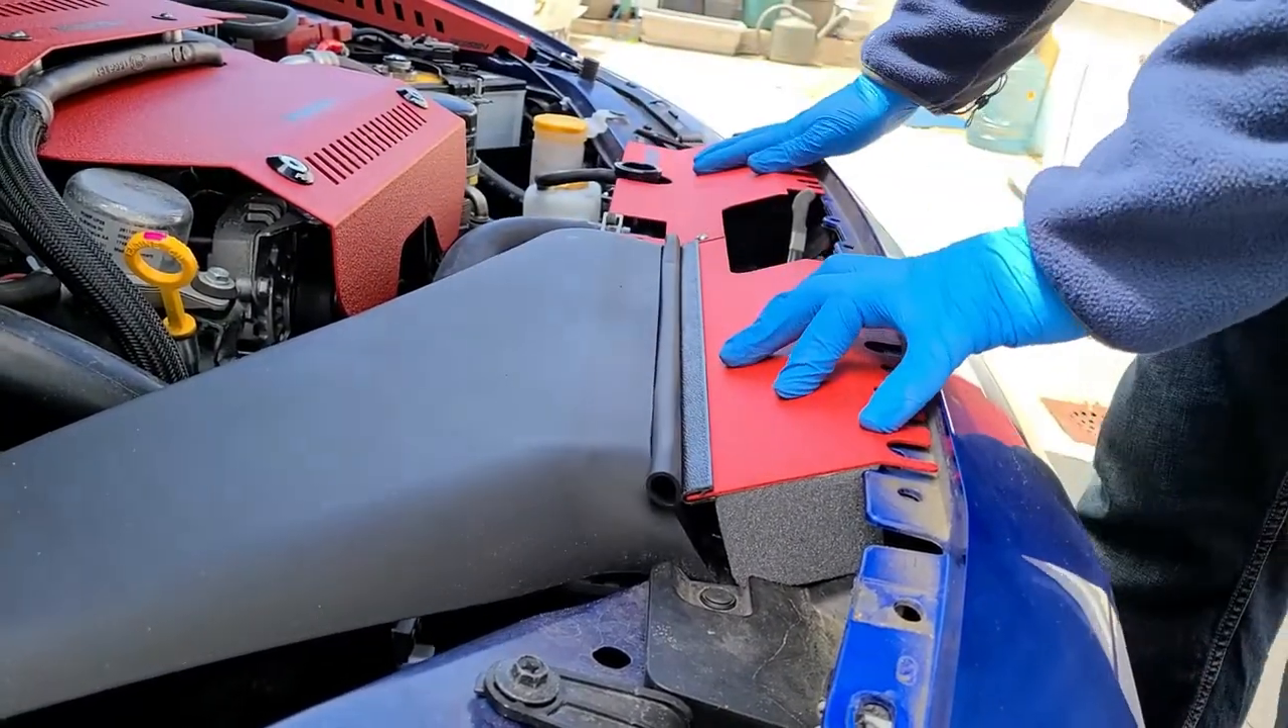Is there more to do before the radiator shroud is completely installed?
Yes.